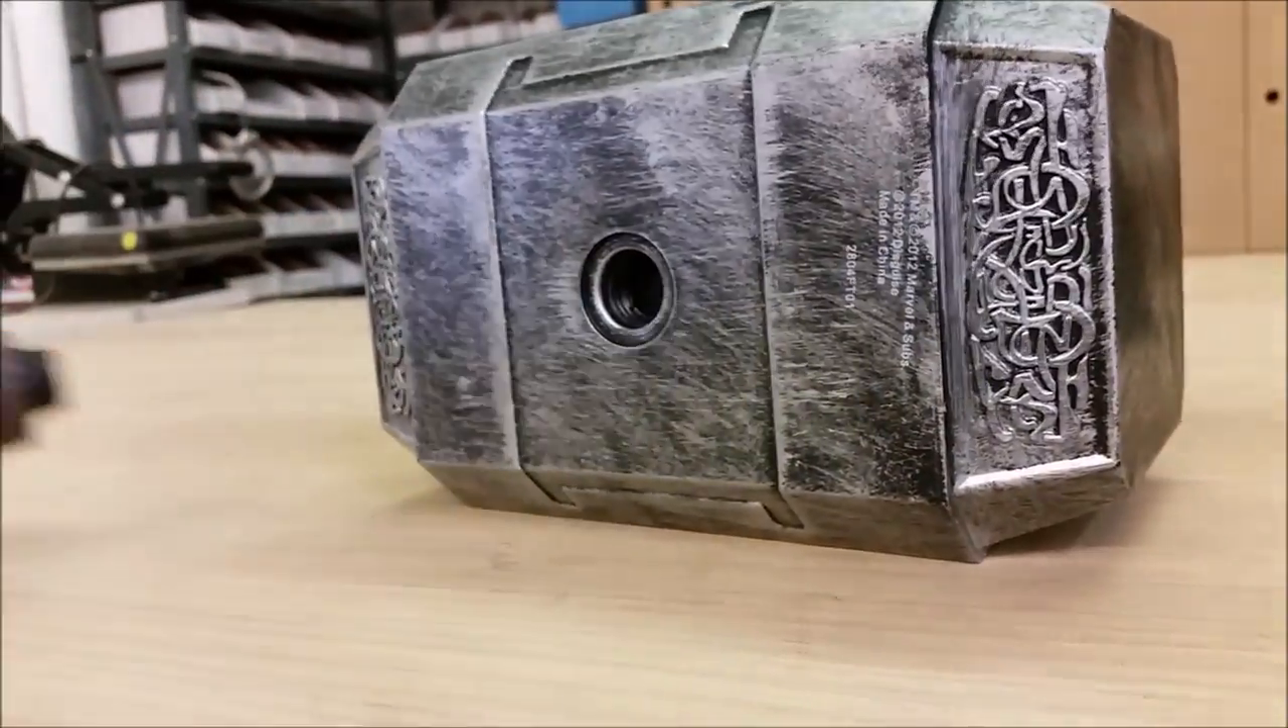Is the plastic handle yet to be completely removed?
No.